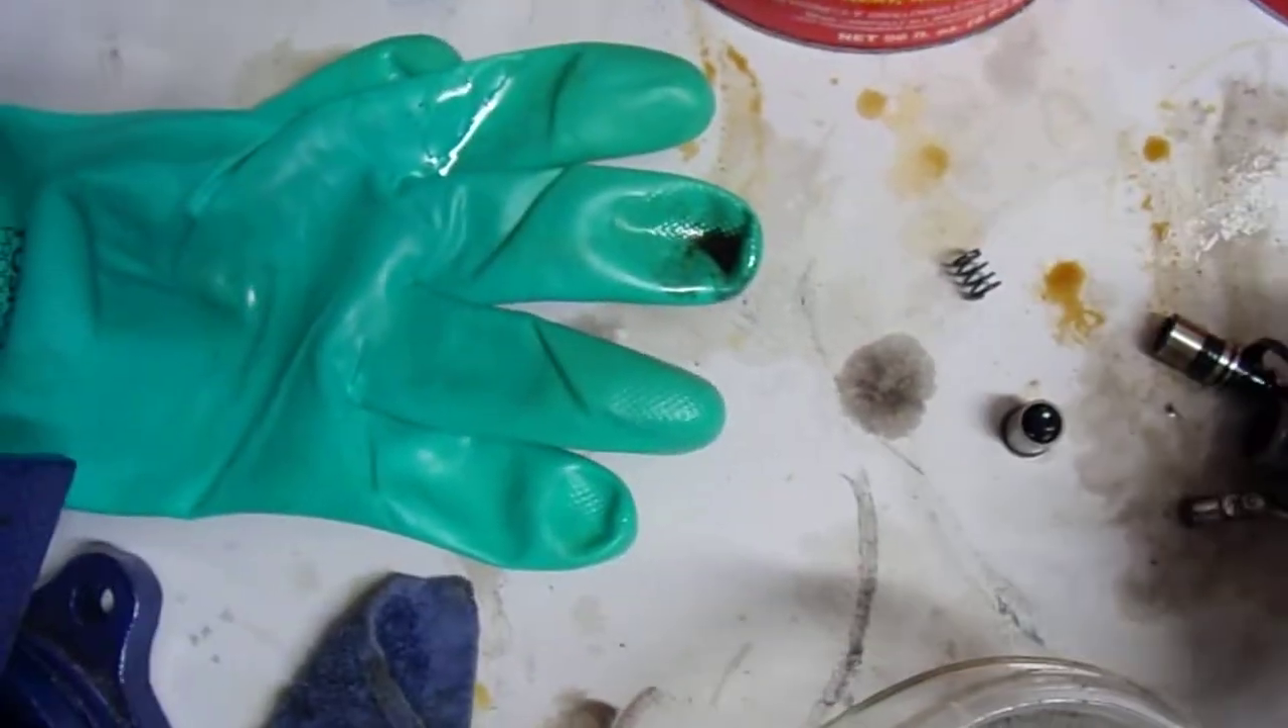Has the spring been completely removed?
Yes.